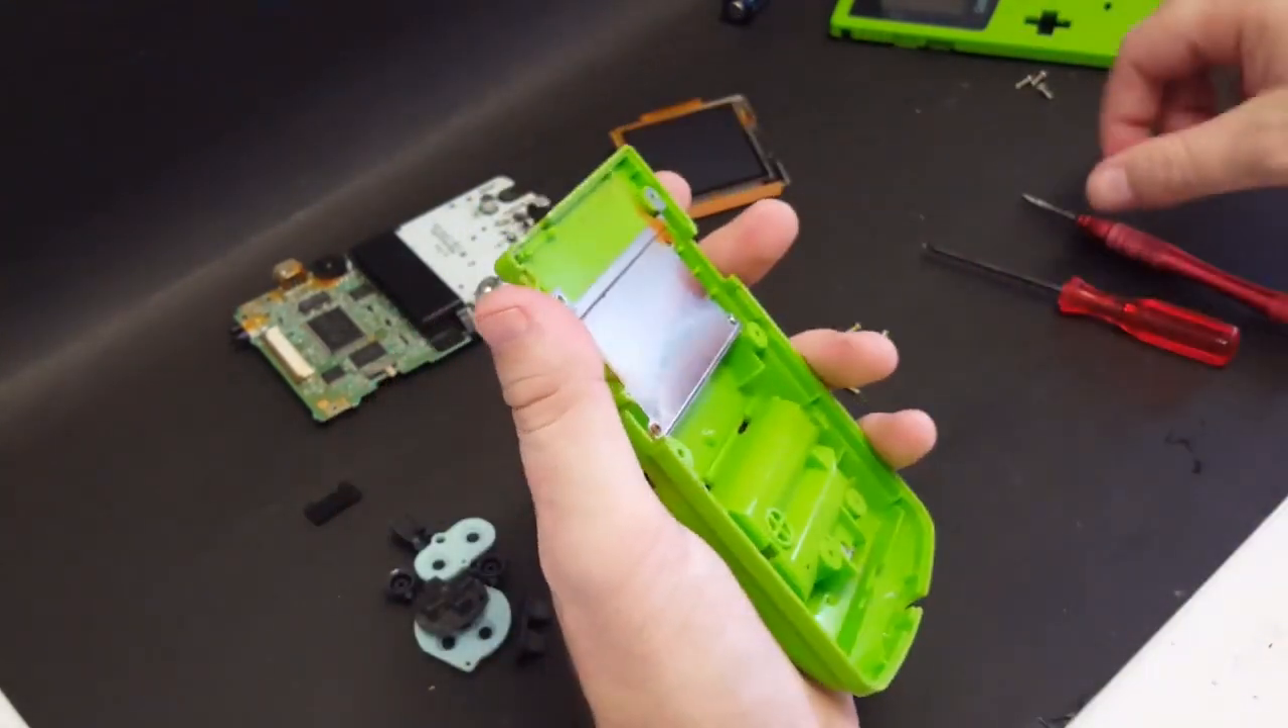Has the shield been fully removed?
No.